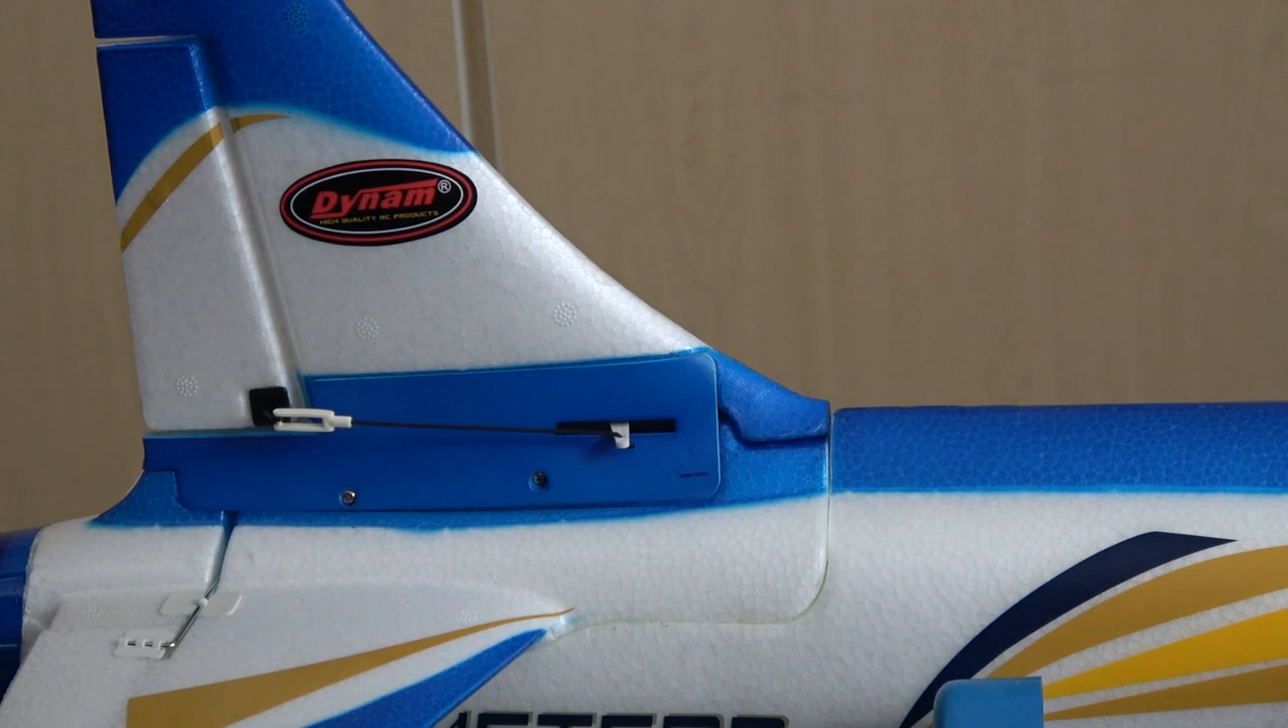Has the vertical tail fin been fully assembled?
Yes.